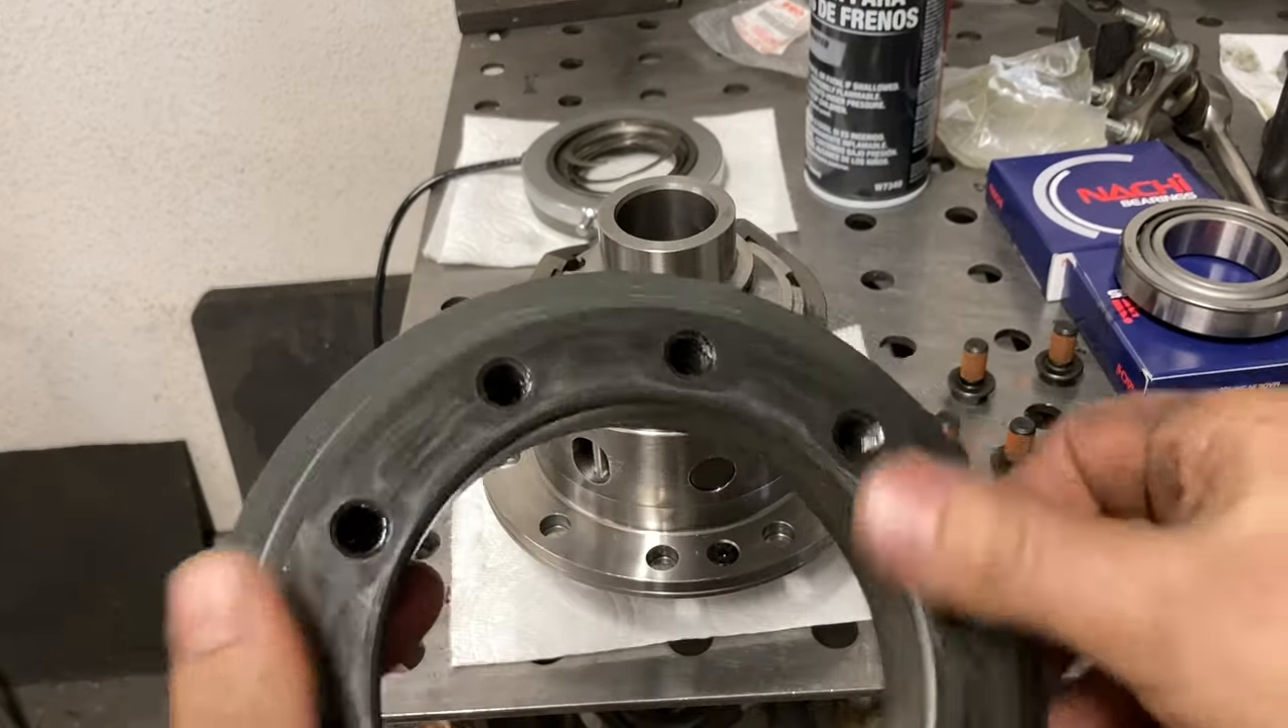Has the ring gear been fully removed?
Yes.